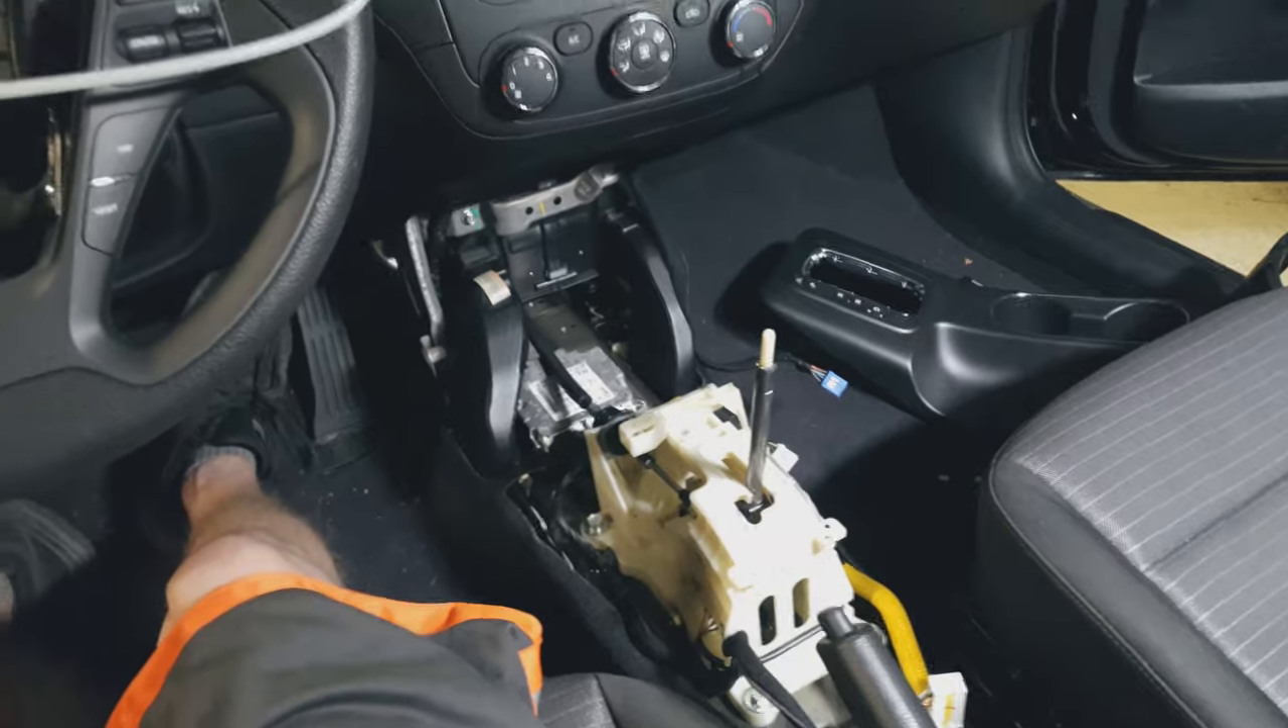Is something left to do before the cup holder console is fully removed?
No.